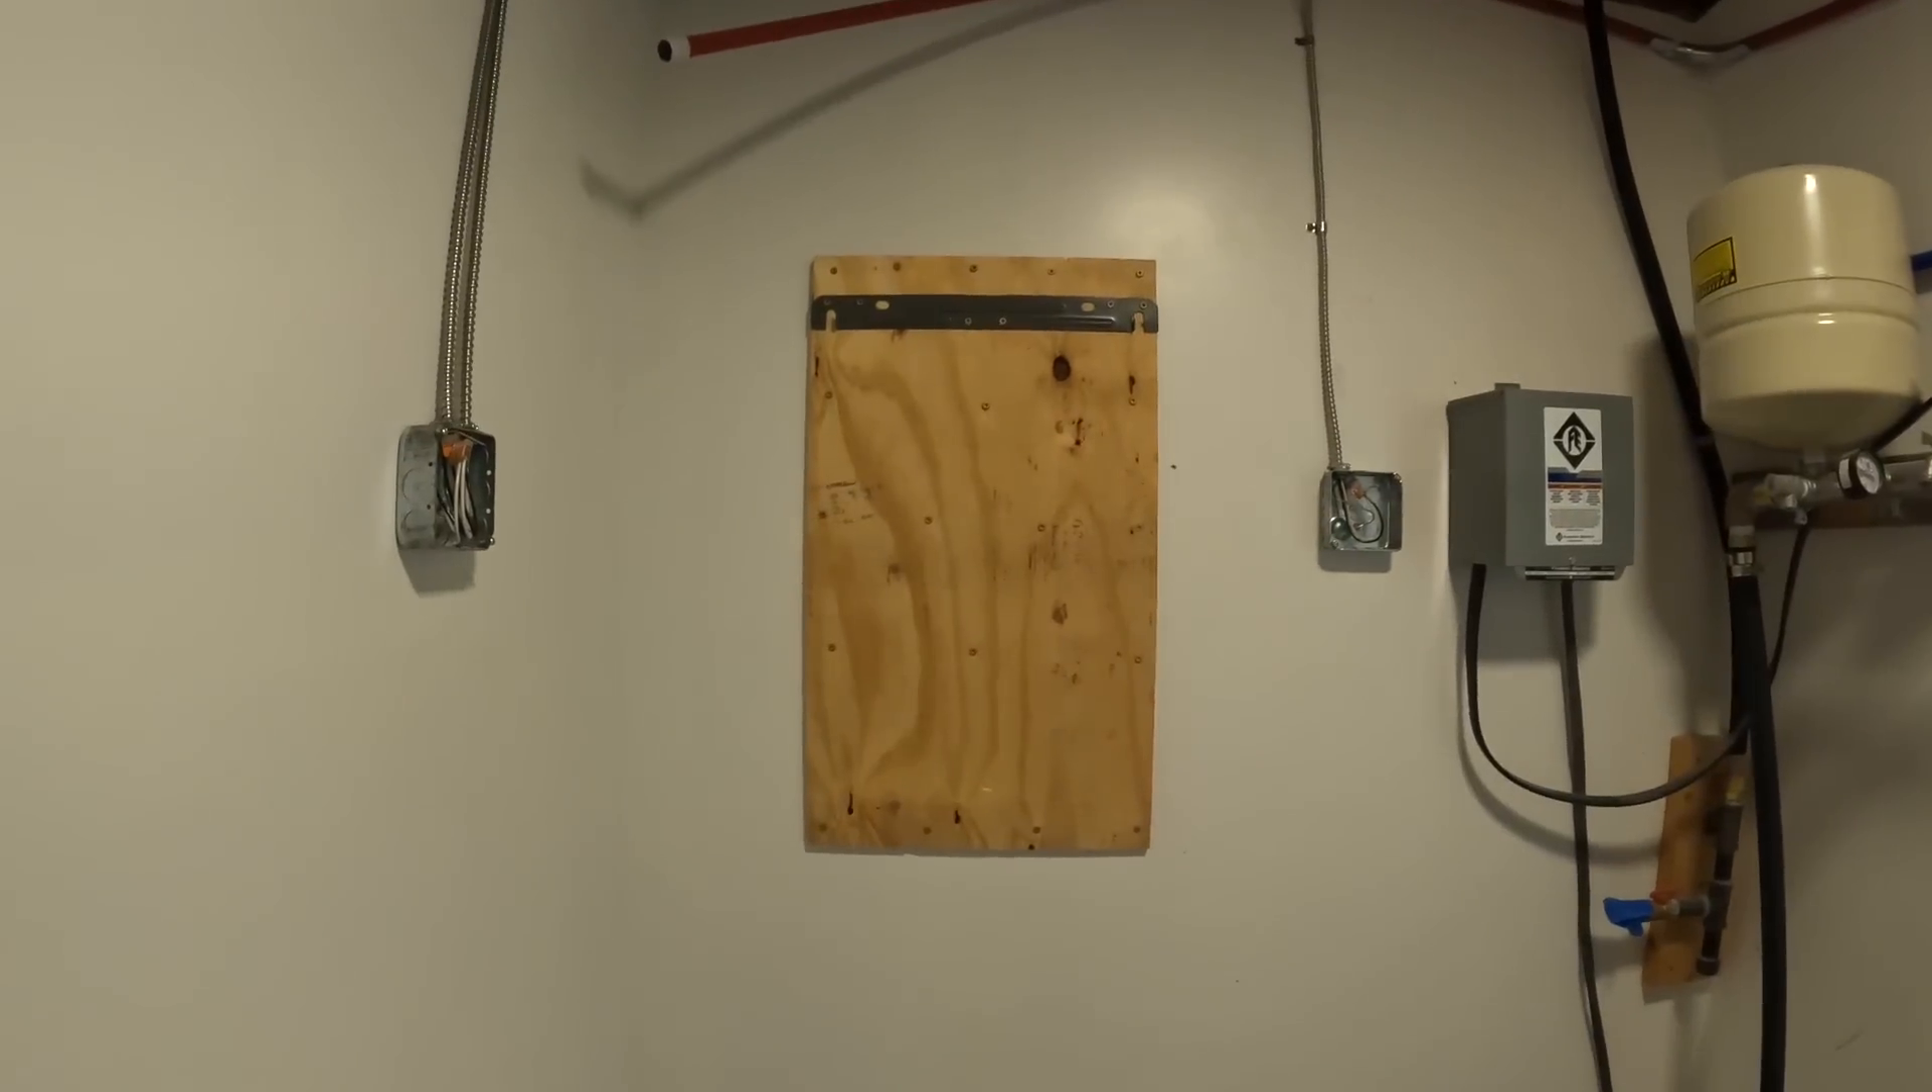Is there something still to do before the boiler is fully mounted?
Yes.